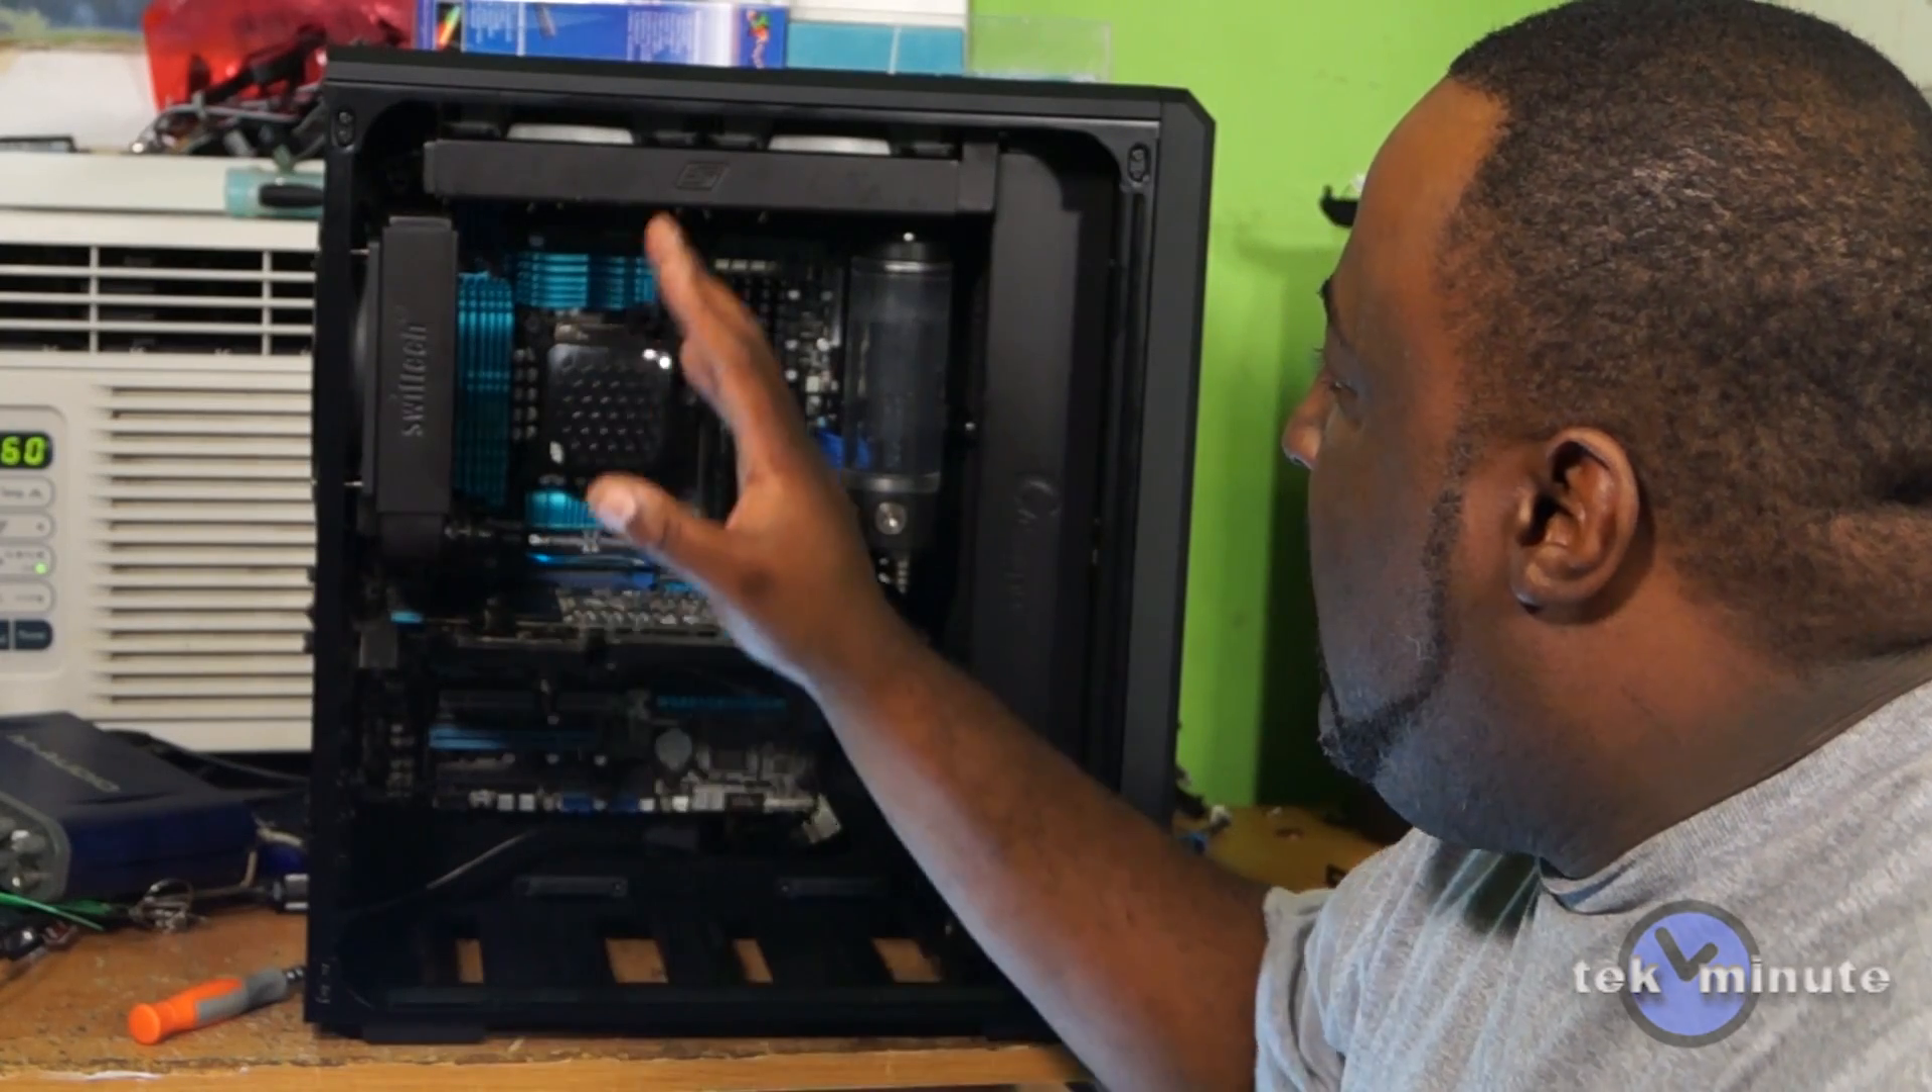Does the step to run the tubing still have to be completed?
Yes.